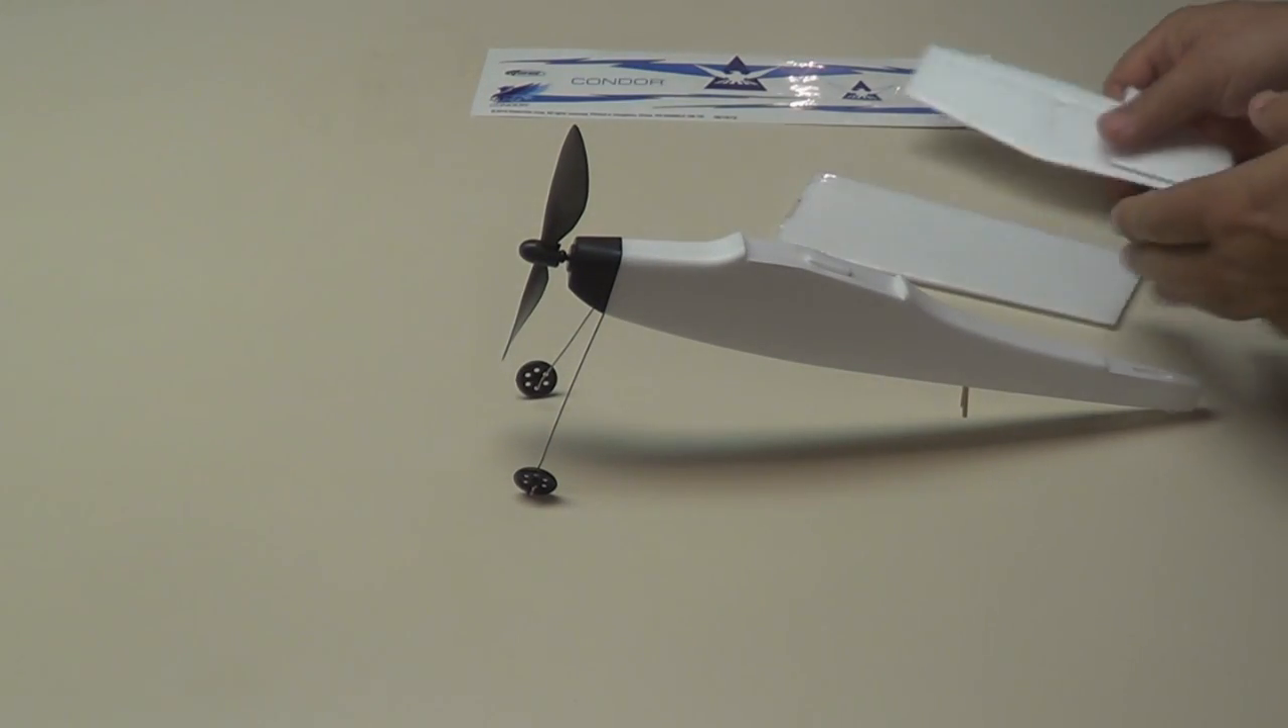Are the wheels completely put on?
Yes.